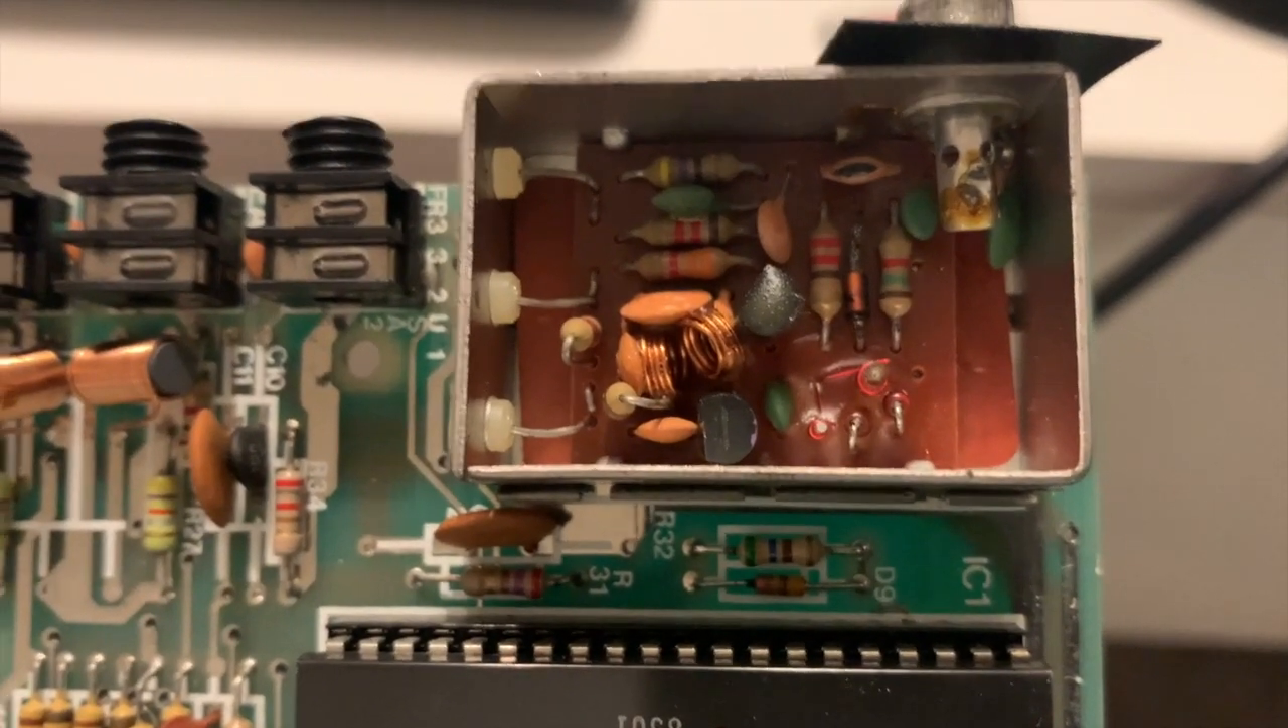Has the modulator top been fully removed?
Yes.